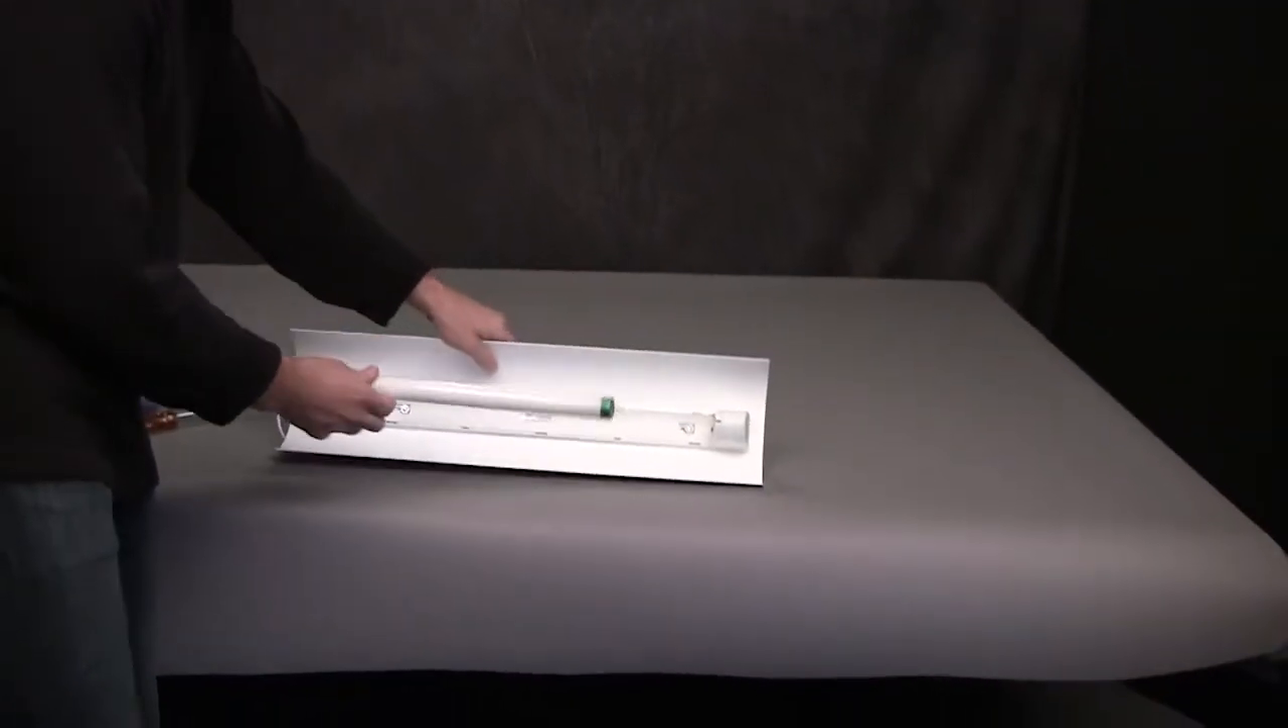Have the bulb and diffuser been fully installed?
No.